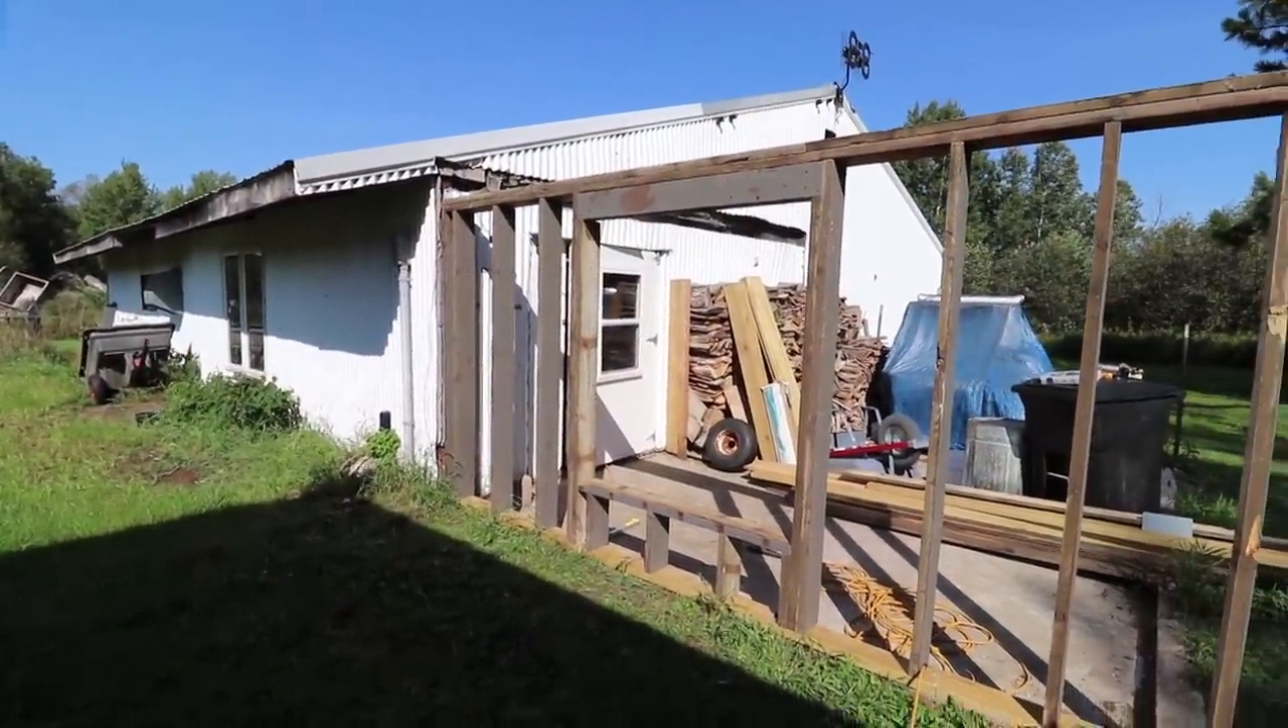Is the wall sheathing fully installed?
No.